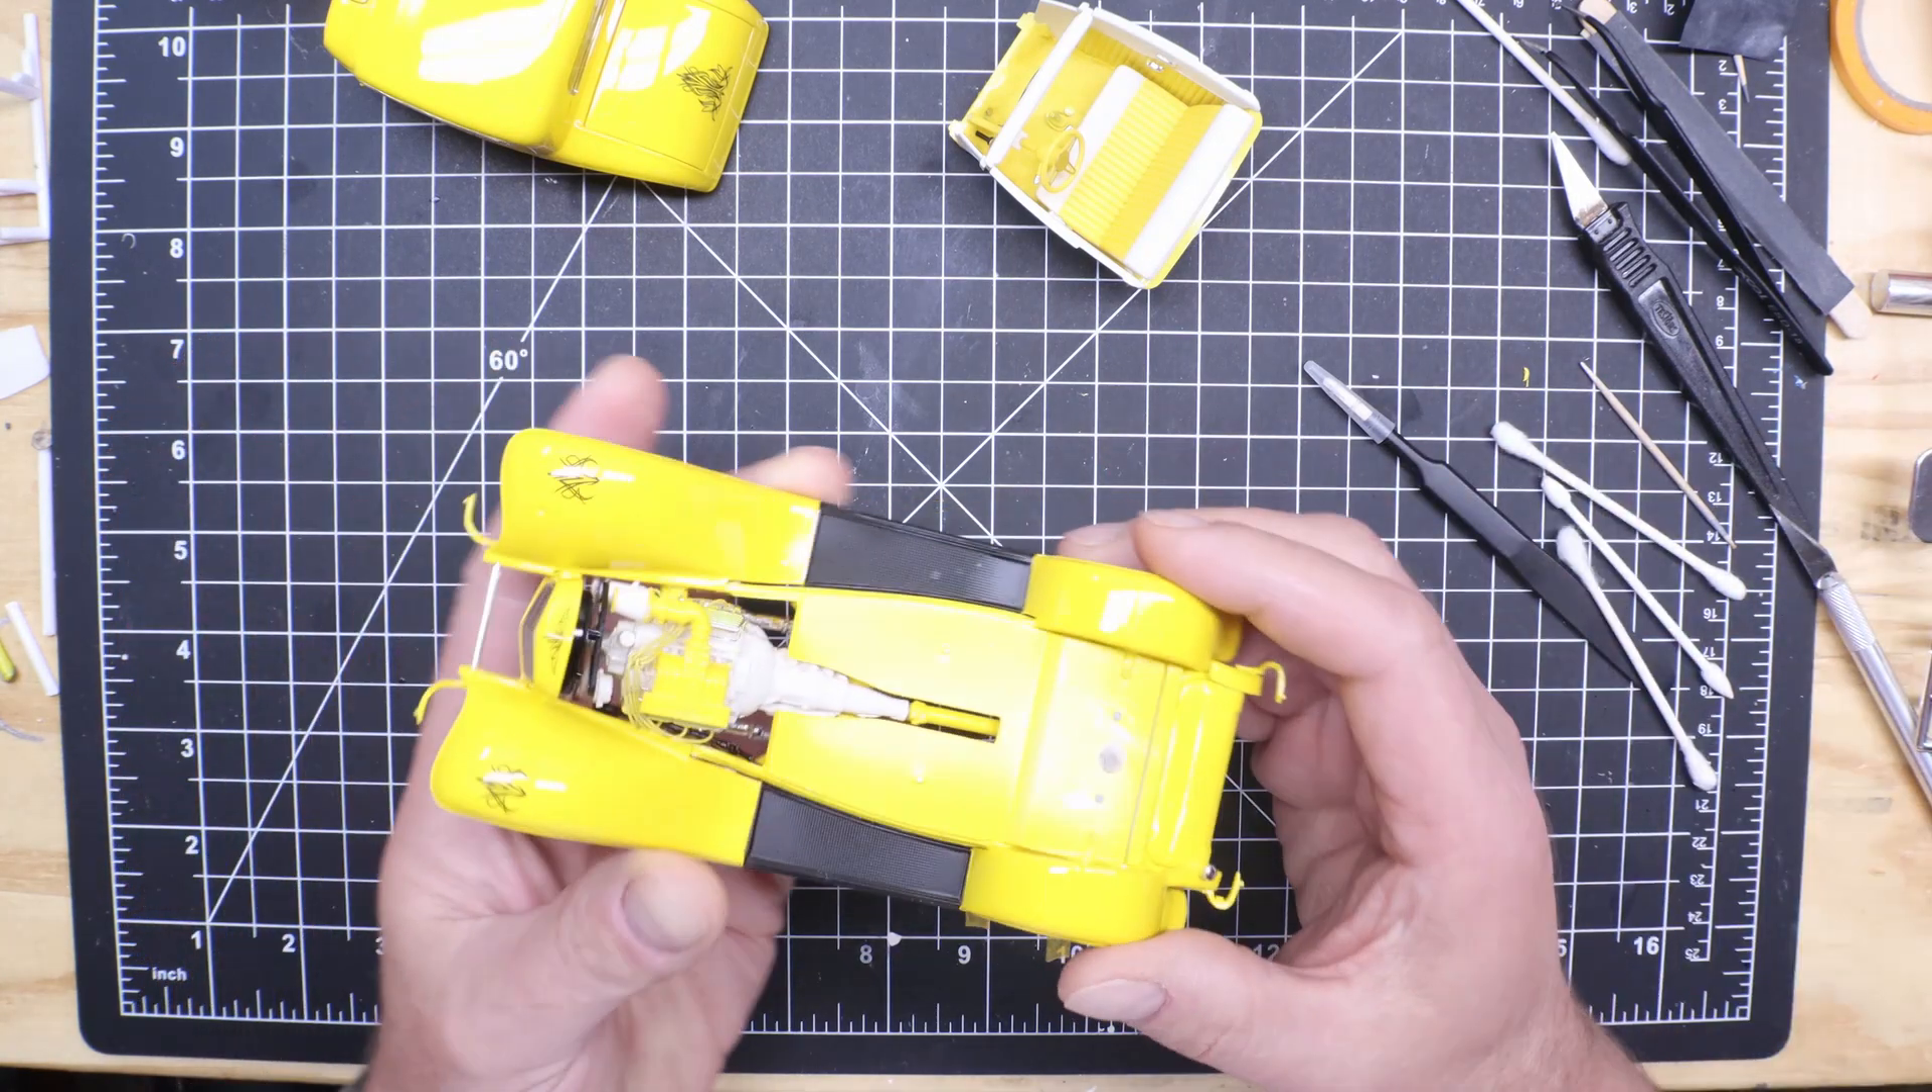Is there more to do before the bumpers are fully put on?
Yes.